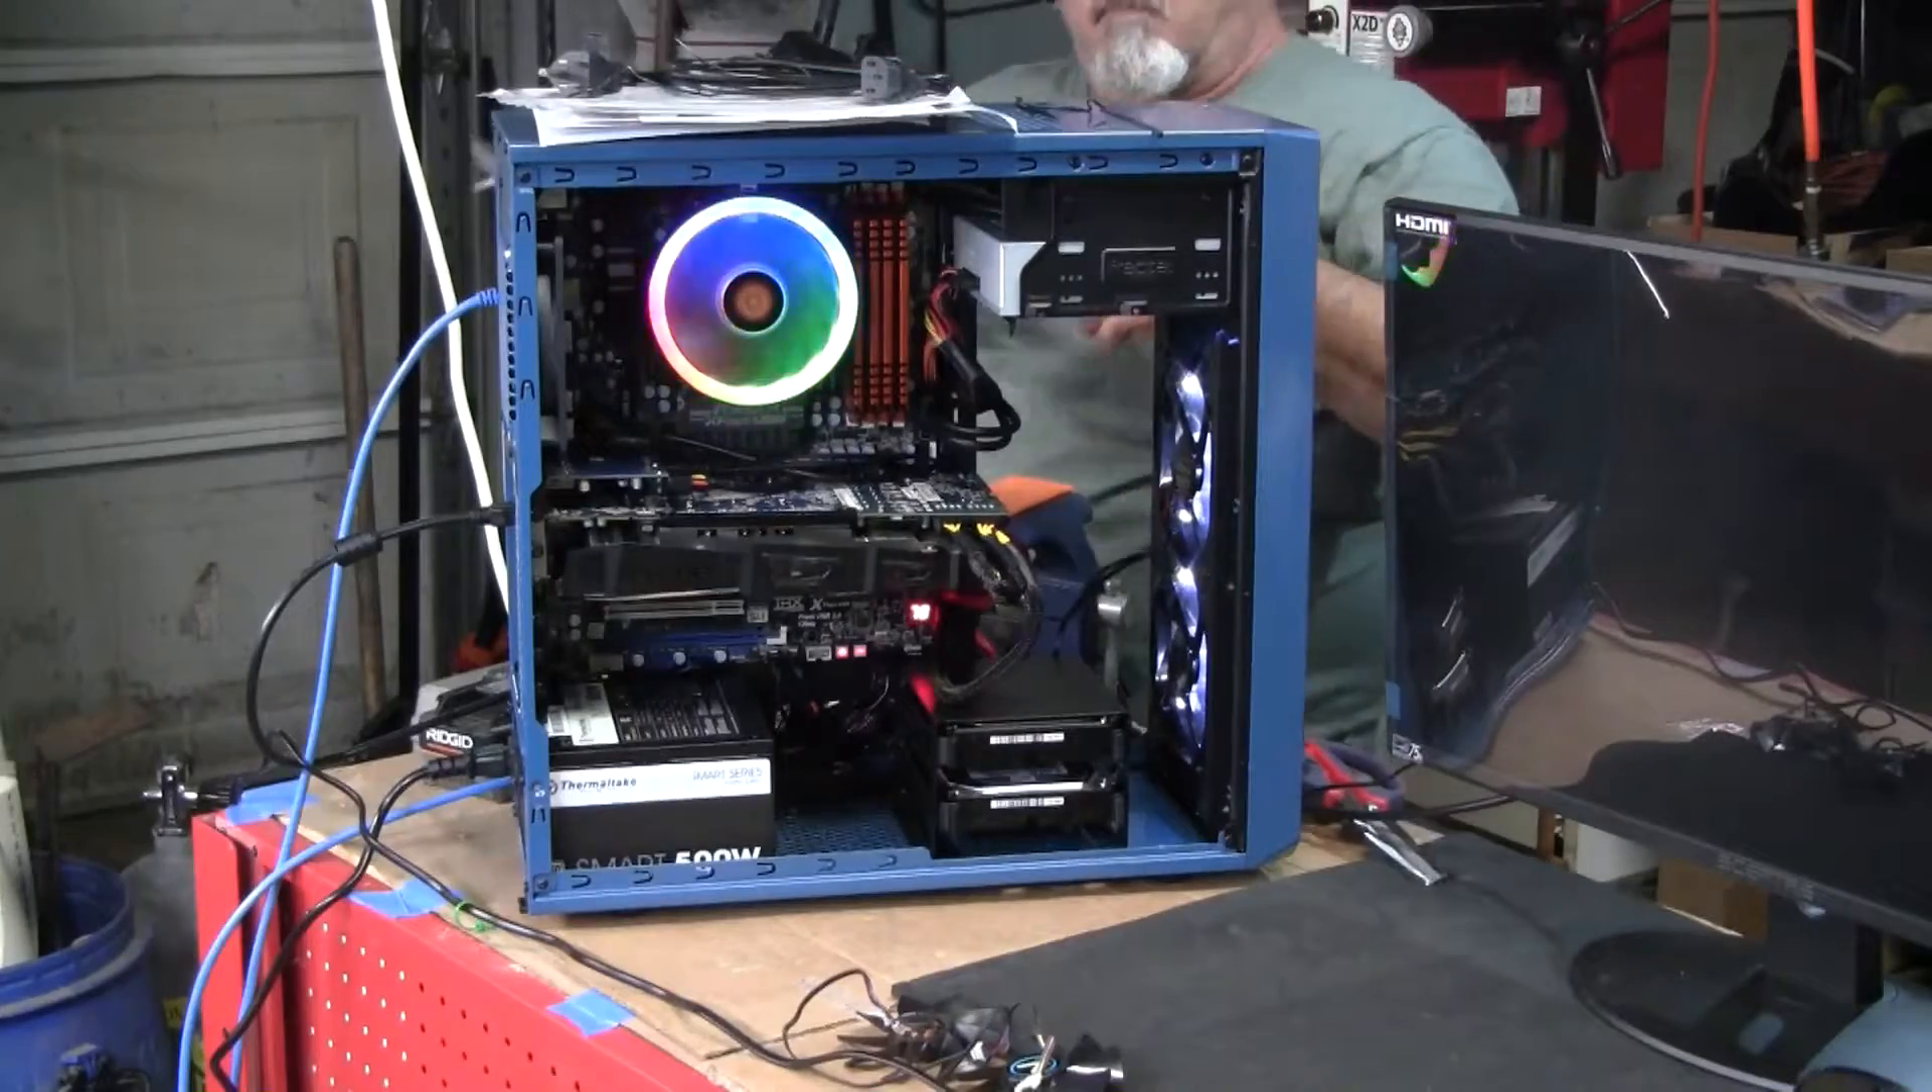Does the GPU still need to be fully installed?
No.